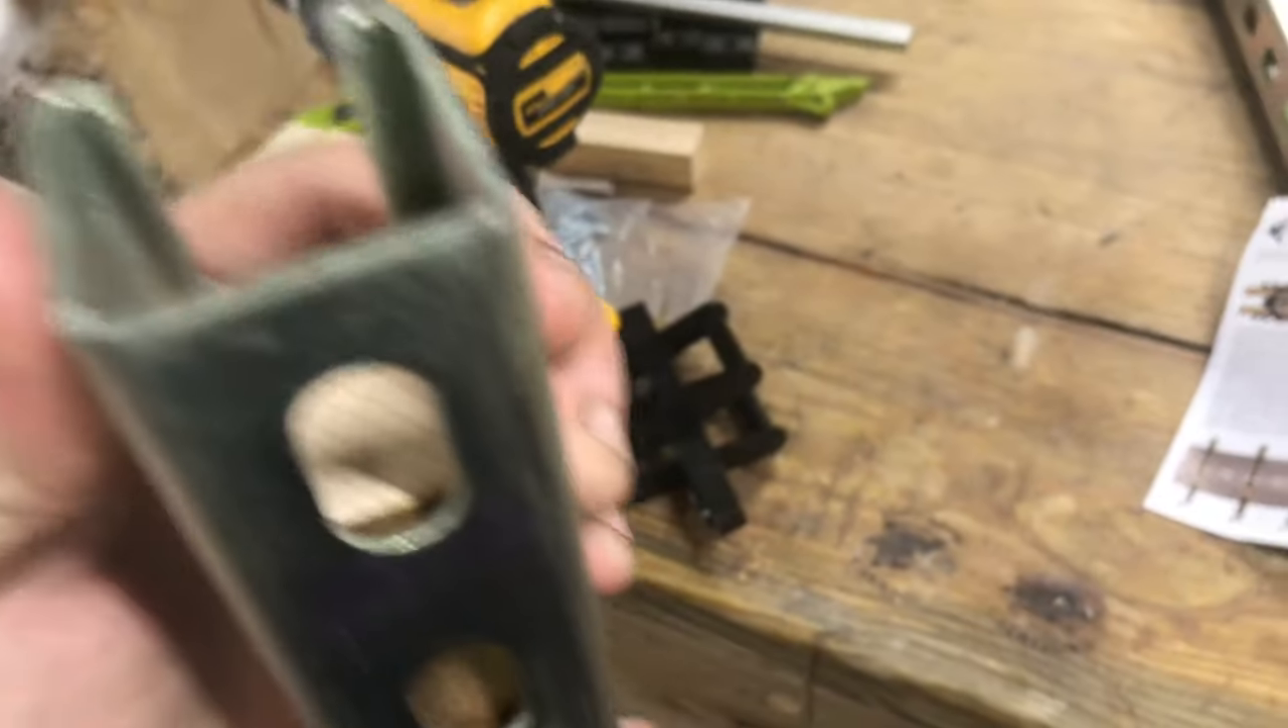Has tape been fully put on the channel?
No.